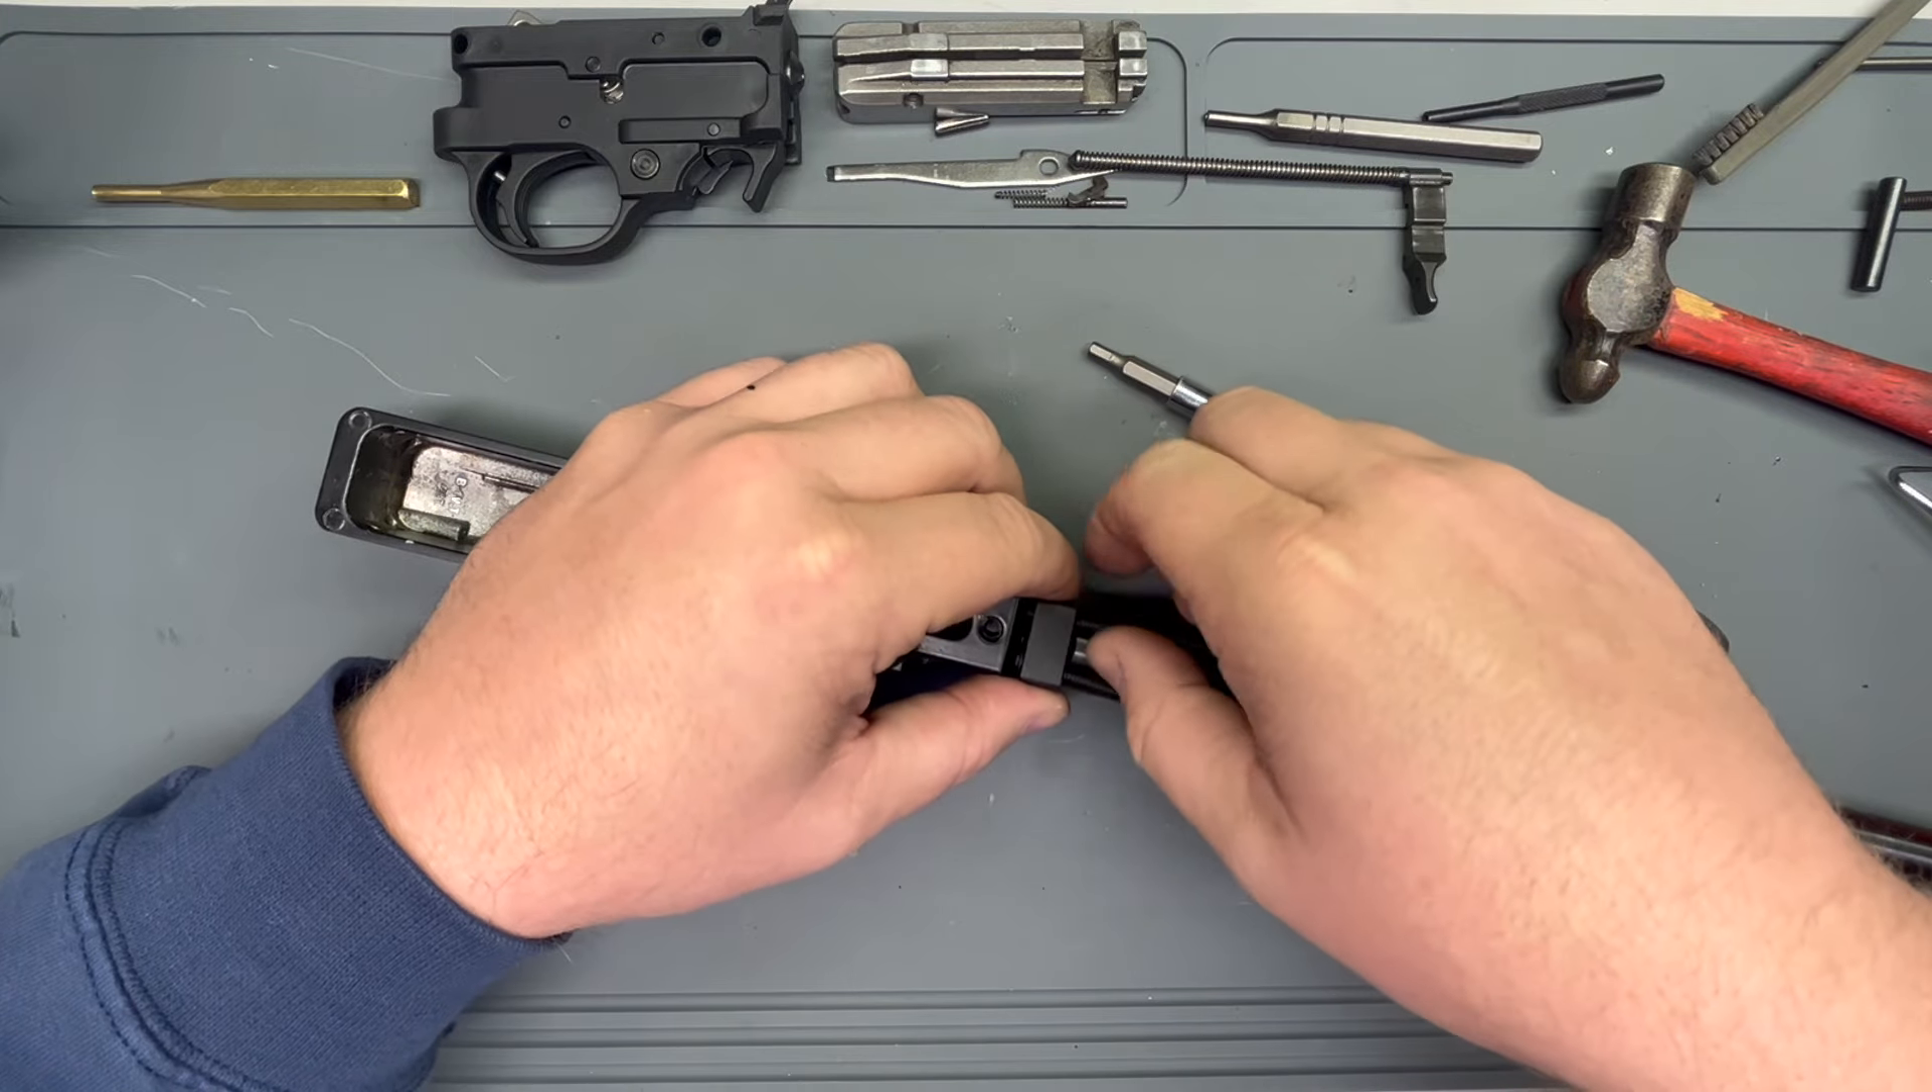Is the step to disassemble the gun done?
No.